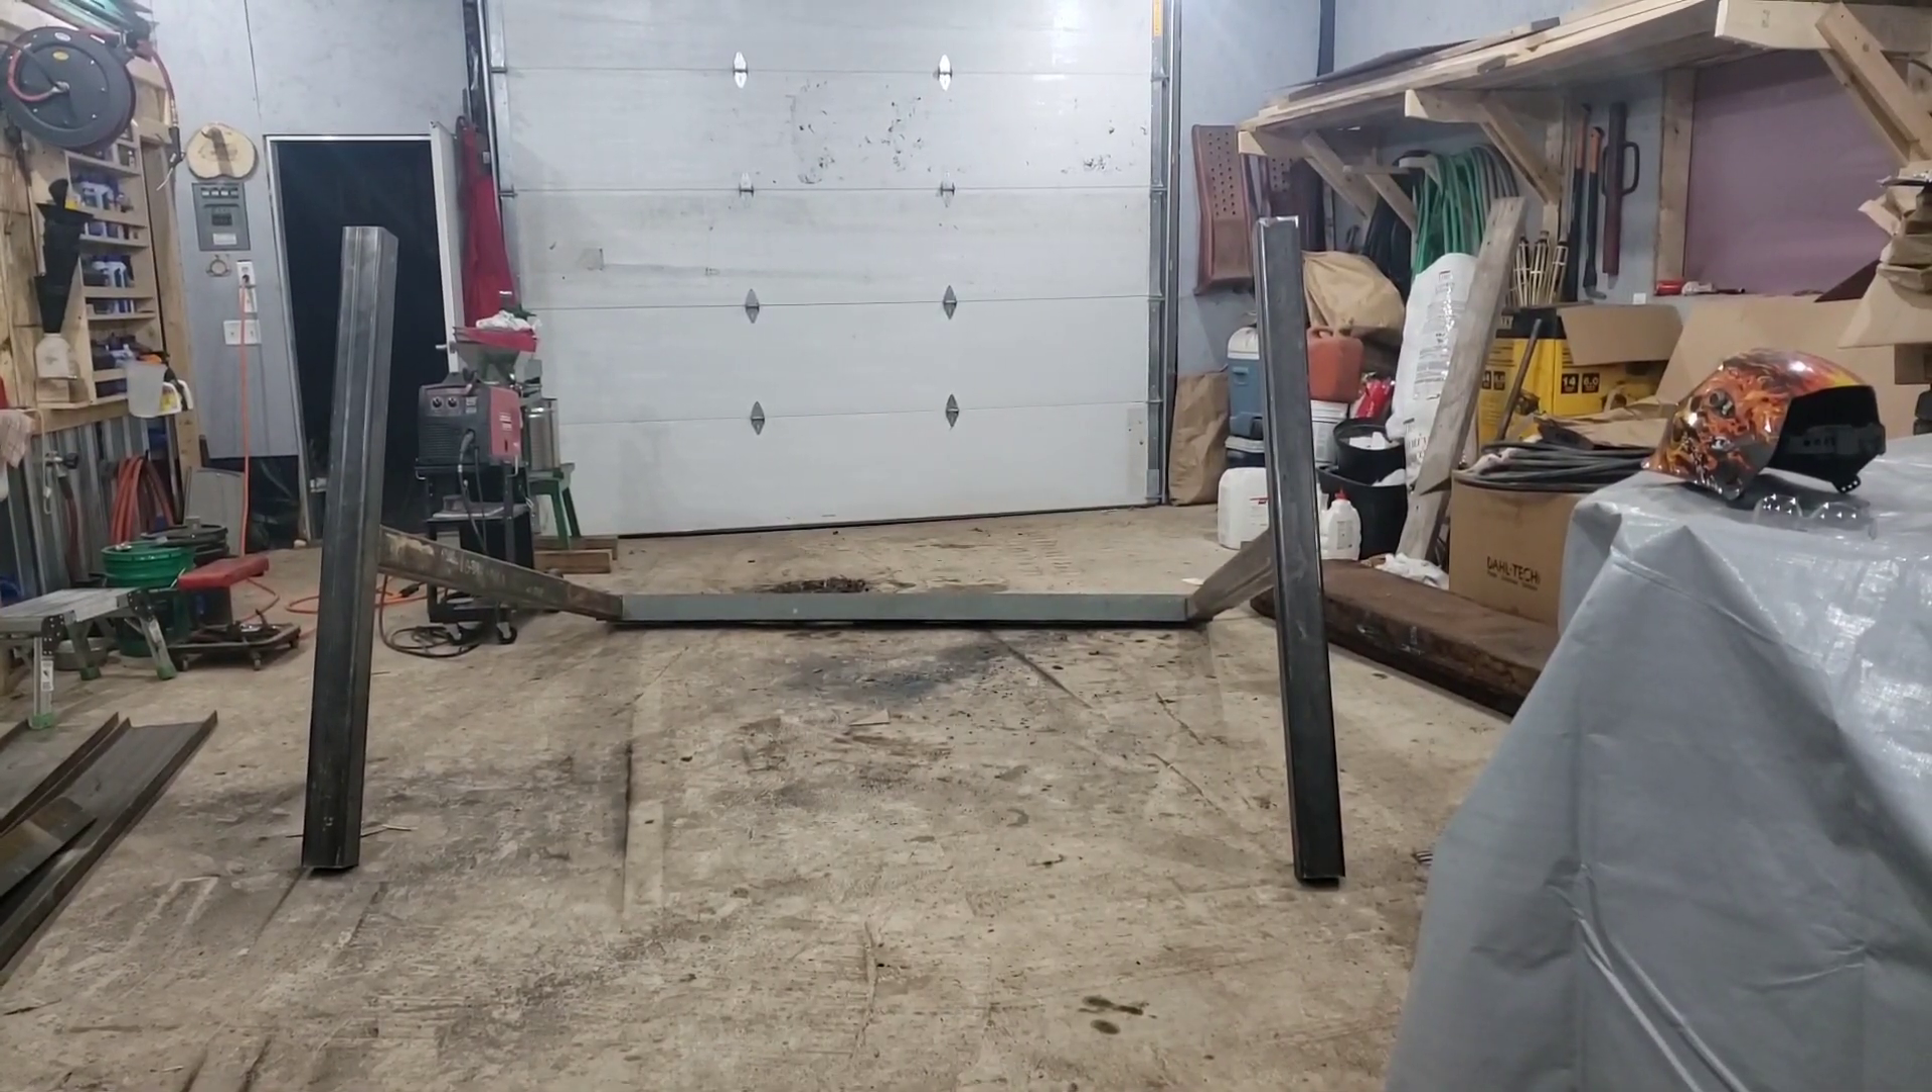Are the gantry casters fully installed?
No.